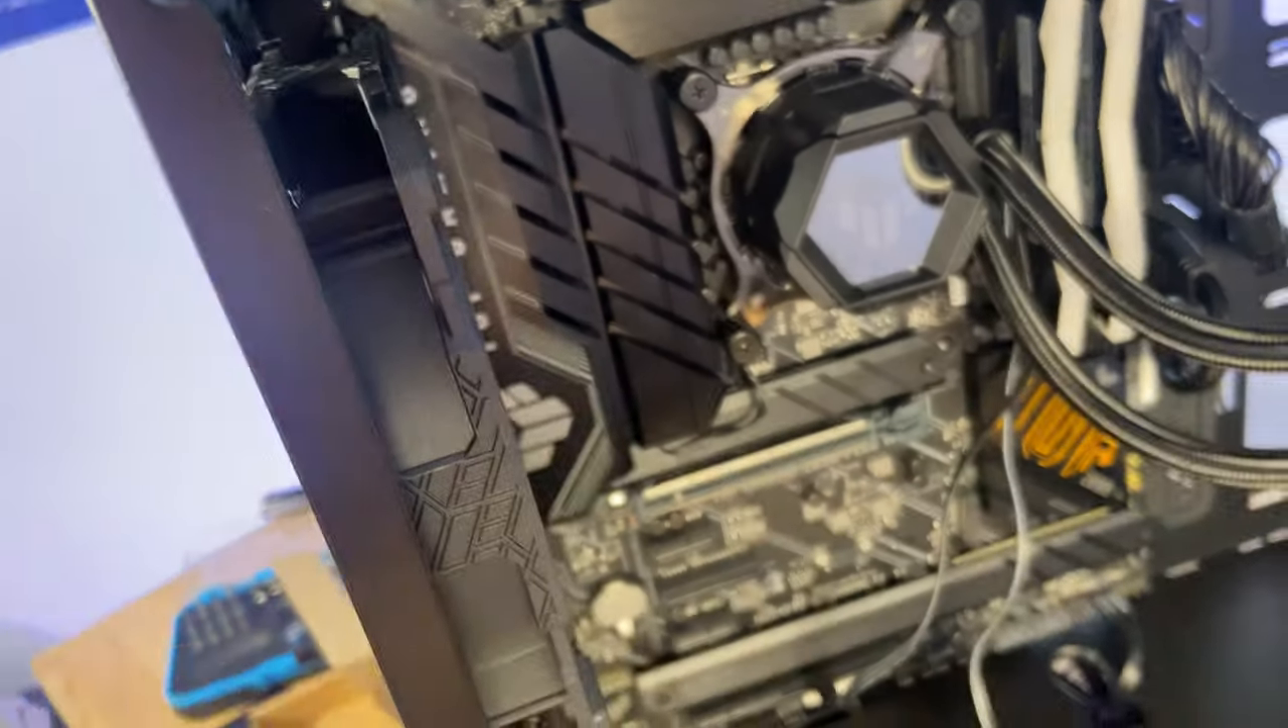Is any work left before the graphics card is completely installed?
Yes.